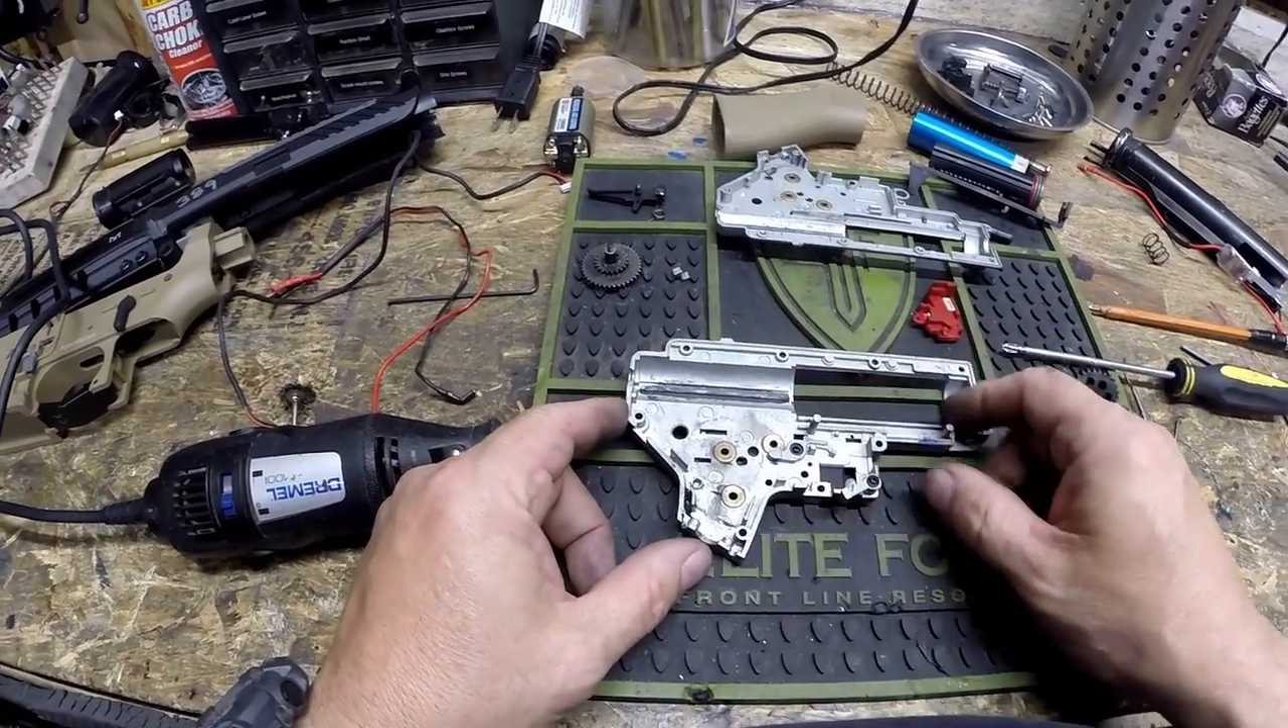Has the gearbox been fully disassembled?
Yes.